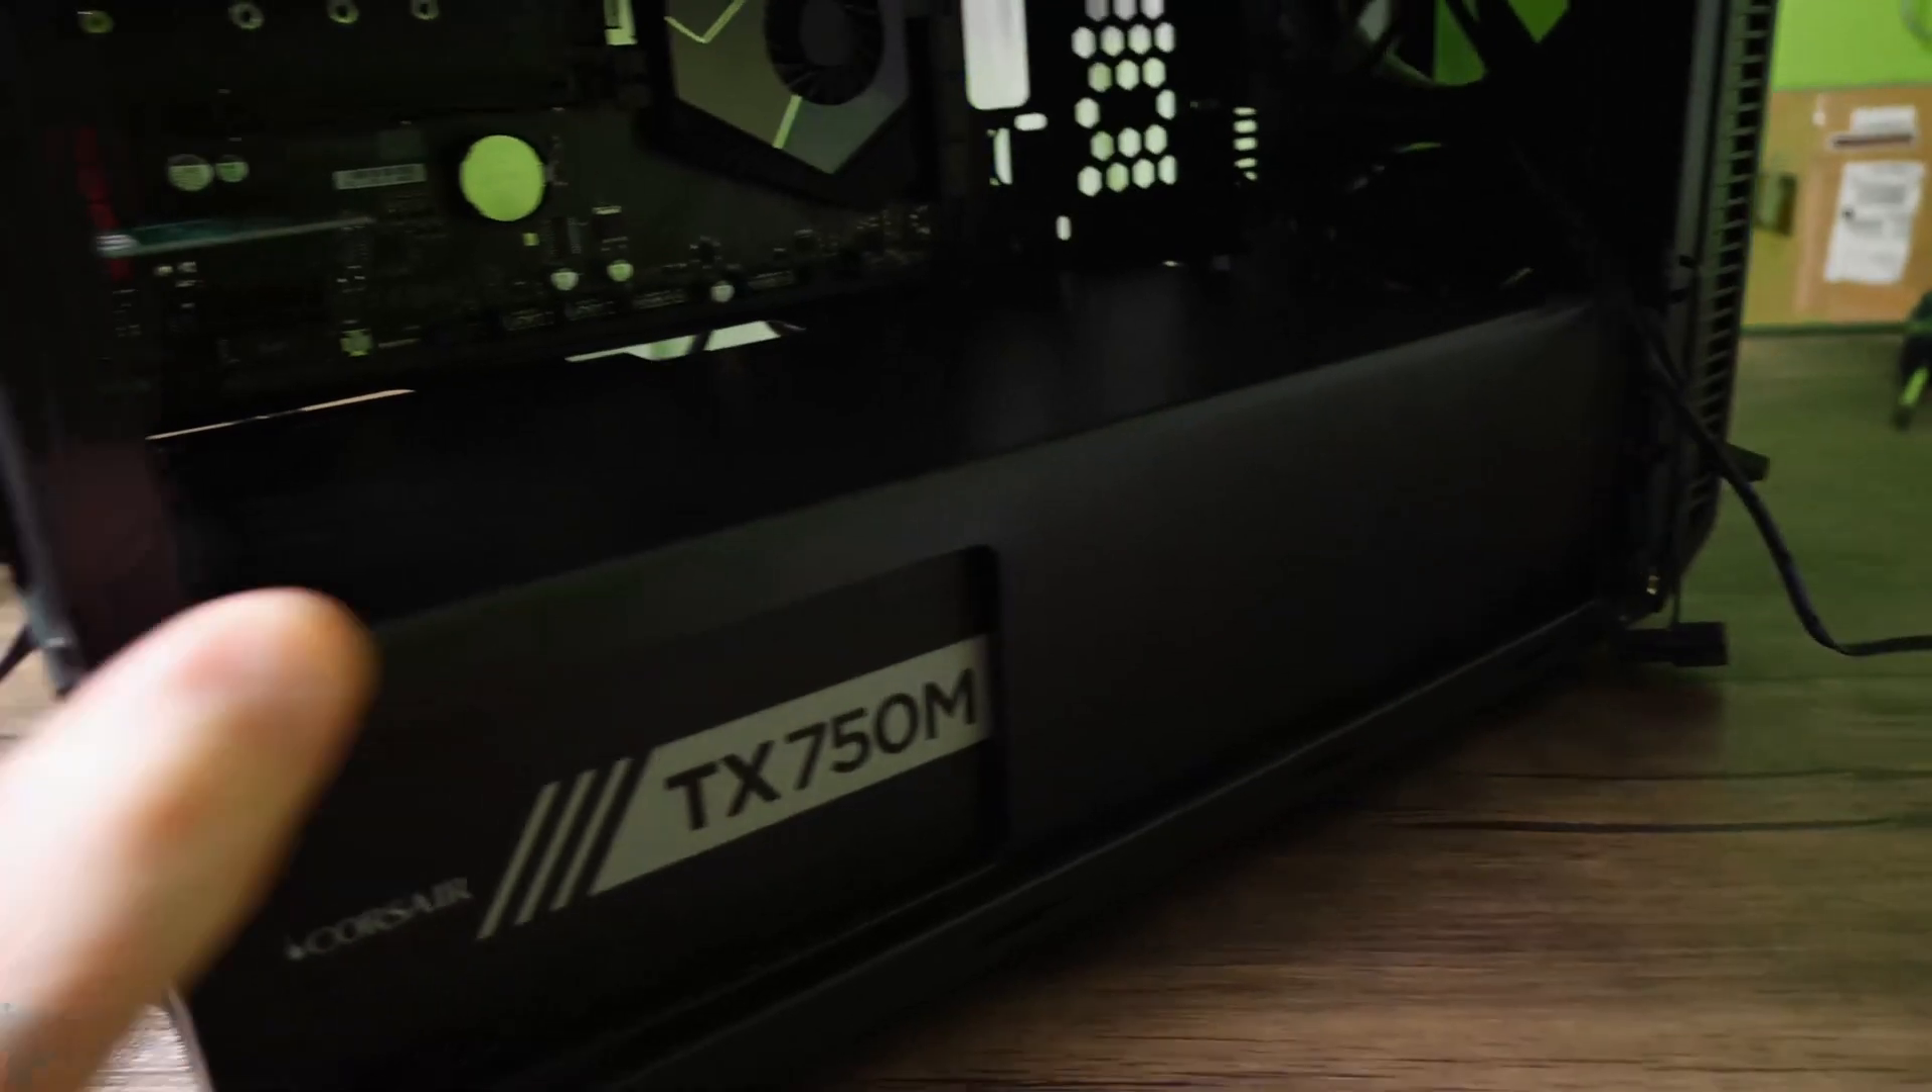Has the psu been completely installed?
Yes.